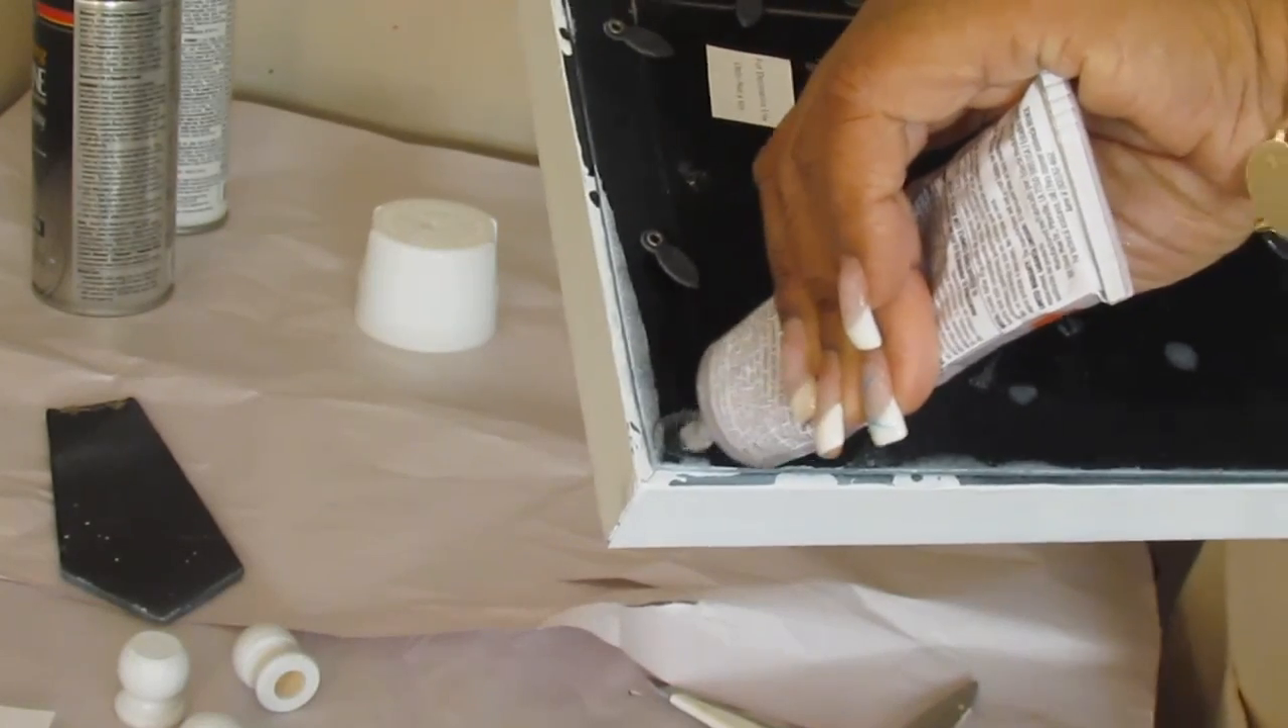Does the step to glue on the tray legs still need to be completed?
Yes.